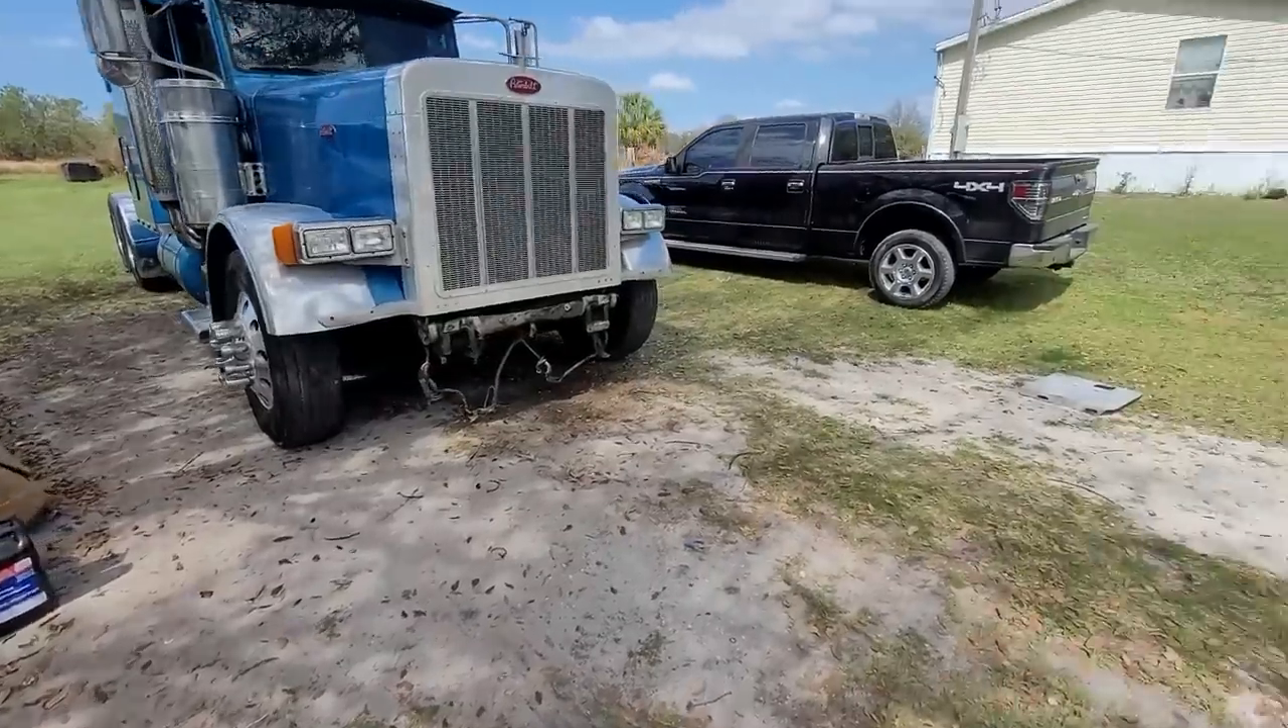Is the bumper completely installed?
No.